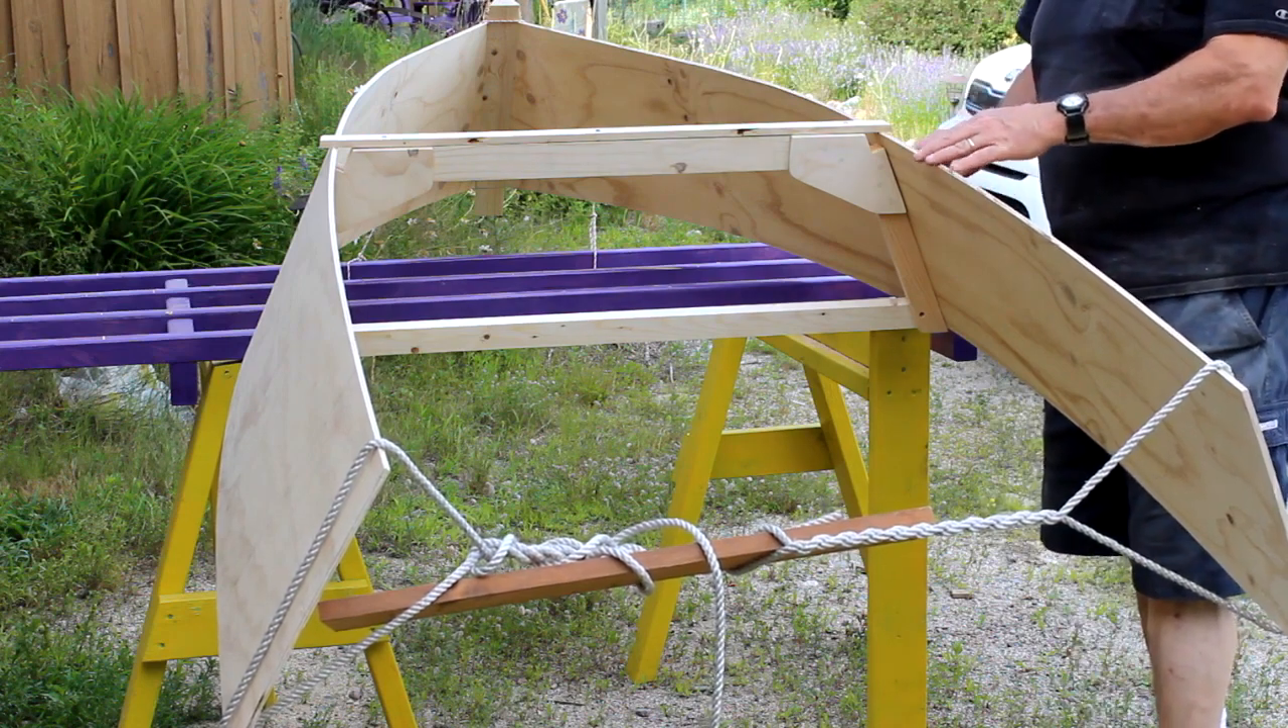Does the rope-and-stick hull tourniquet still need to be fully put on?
No.